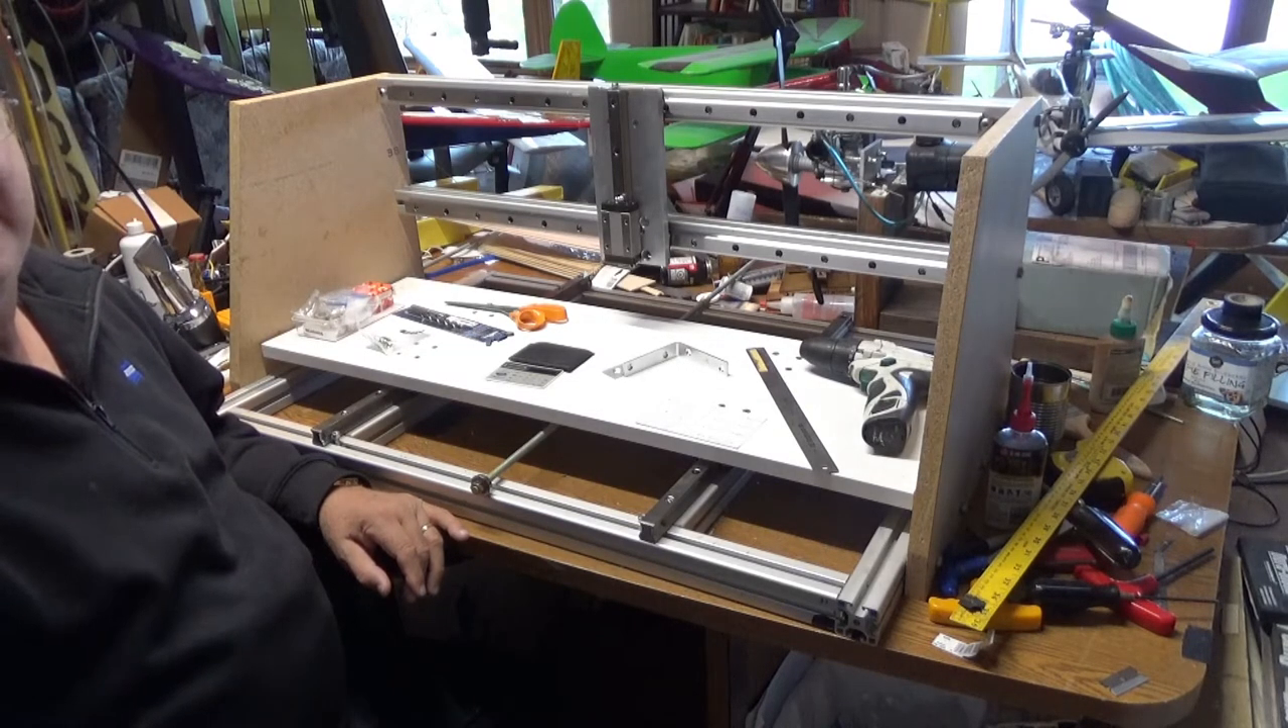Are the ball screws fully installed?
No.